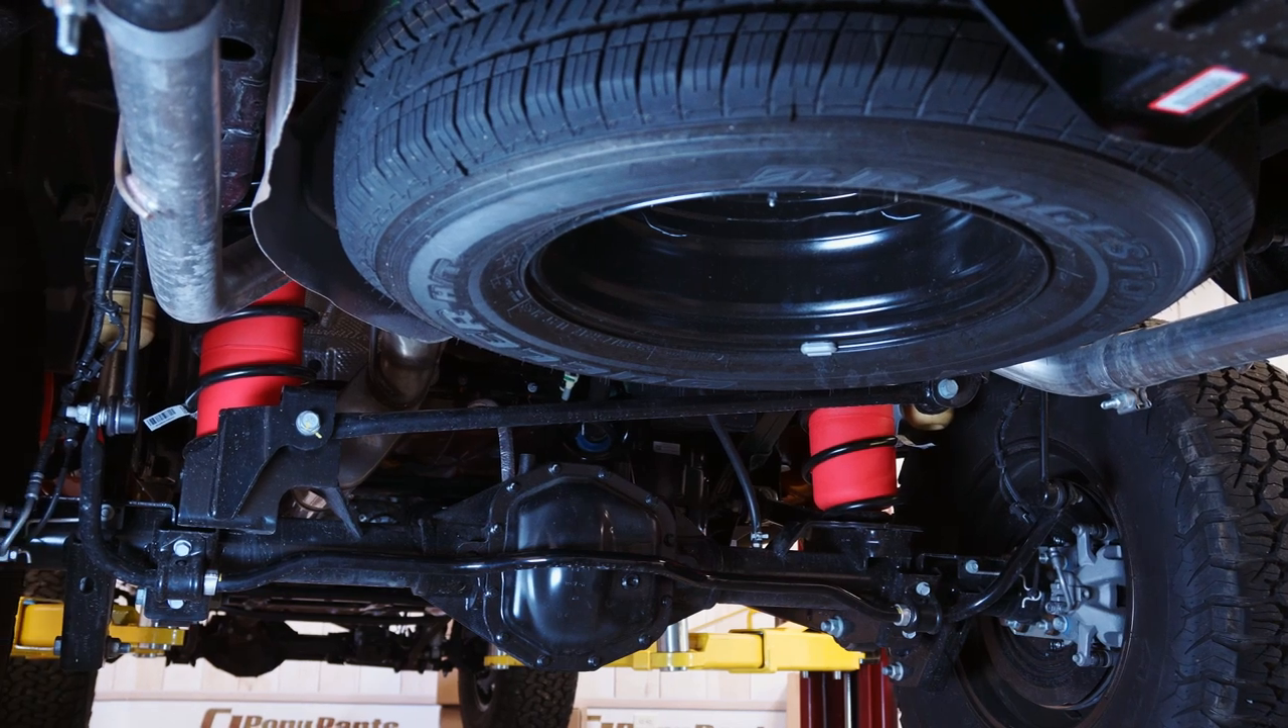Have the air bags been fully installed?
Yes.